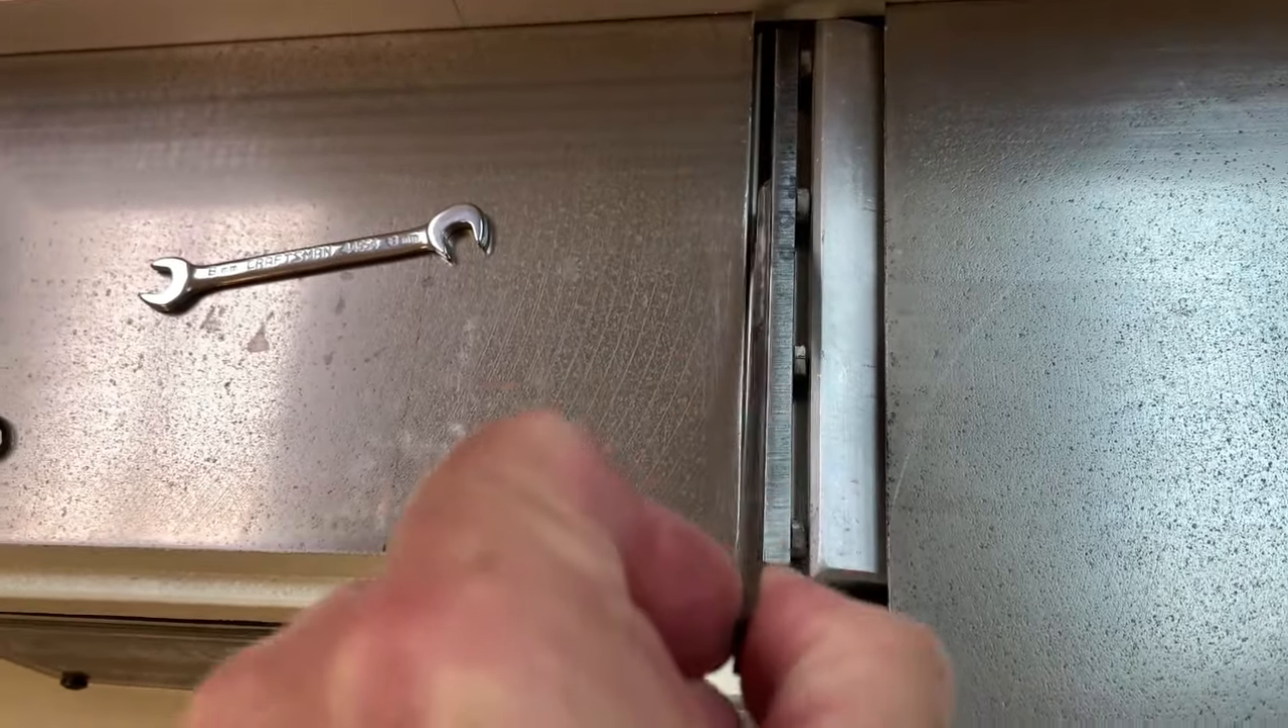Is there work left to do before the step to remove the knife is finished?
Yes.